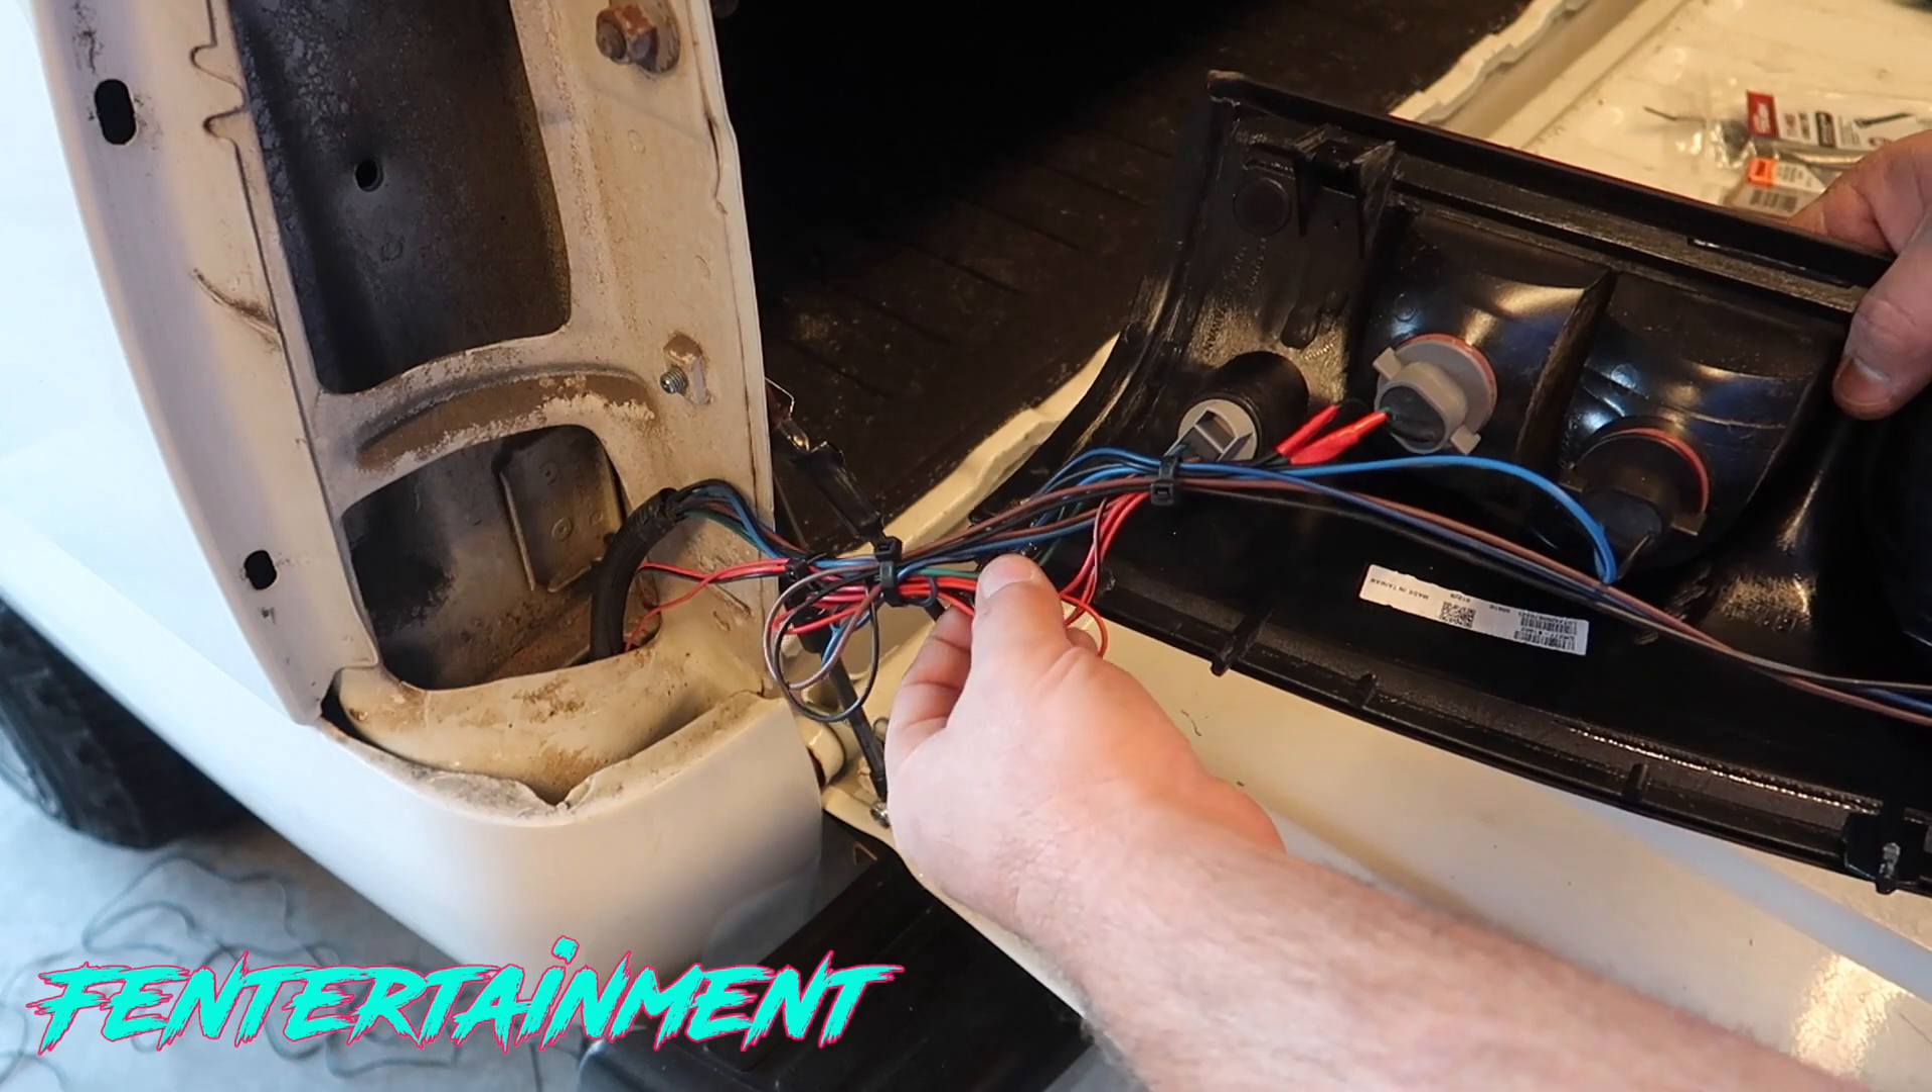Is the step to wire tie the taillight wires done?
Yes.